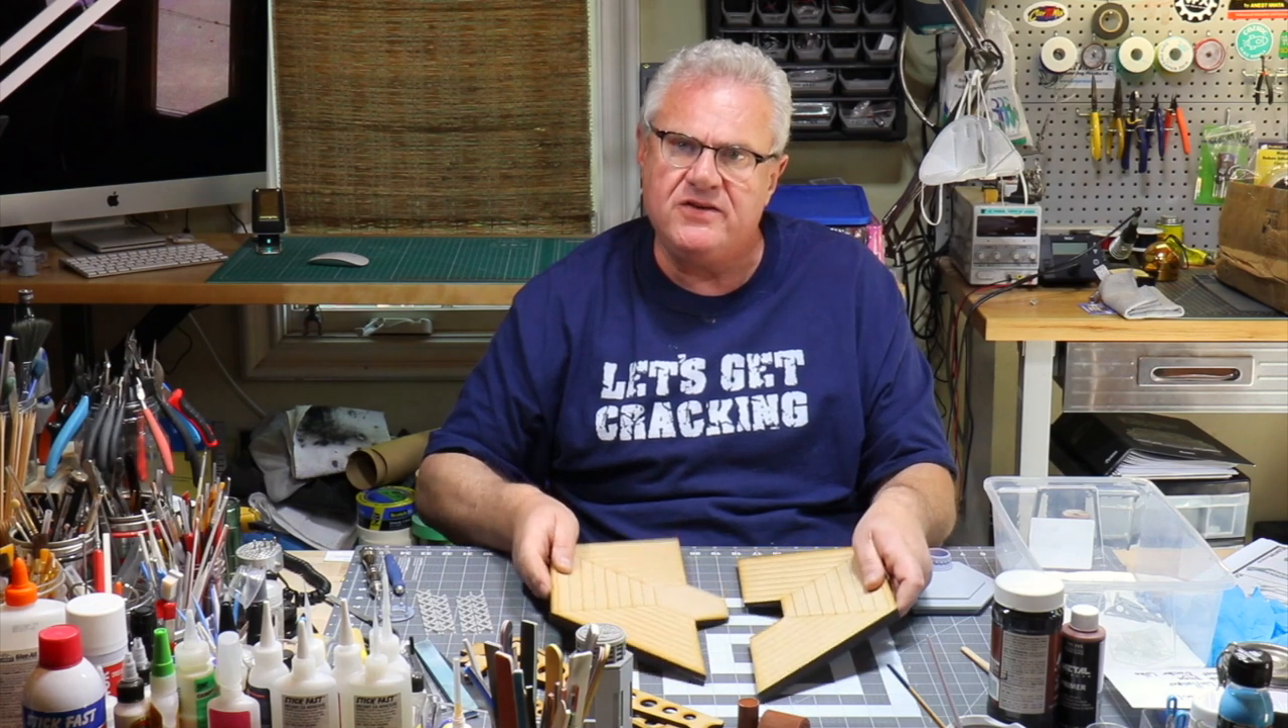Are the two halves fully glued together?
No.